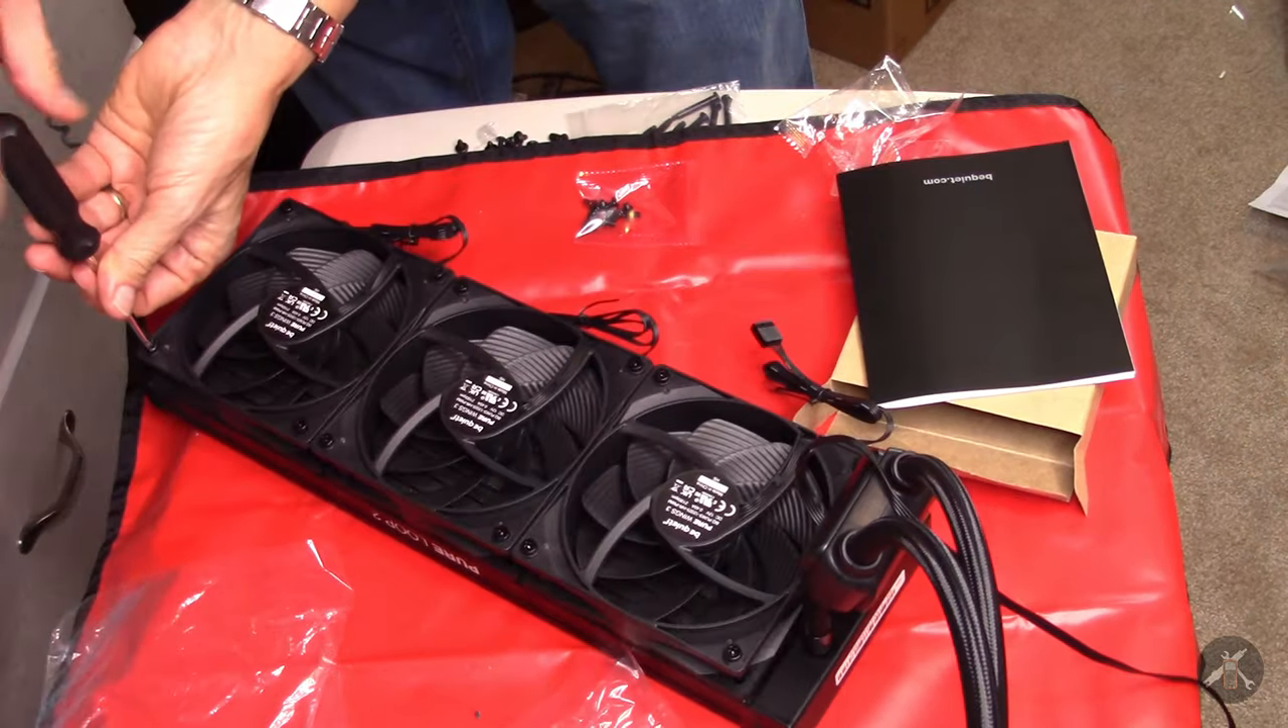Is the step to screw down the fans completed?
No.